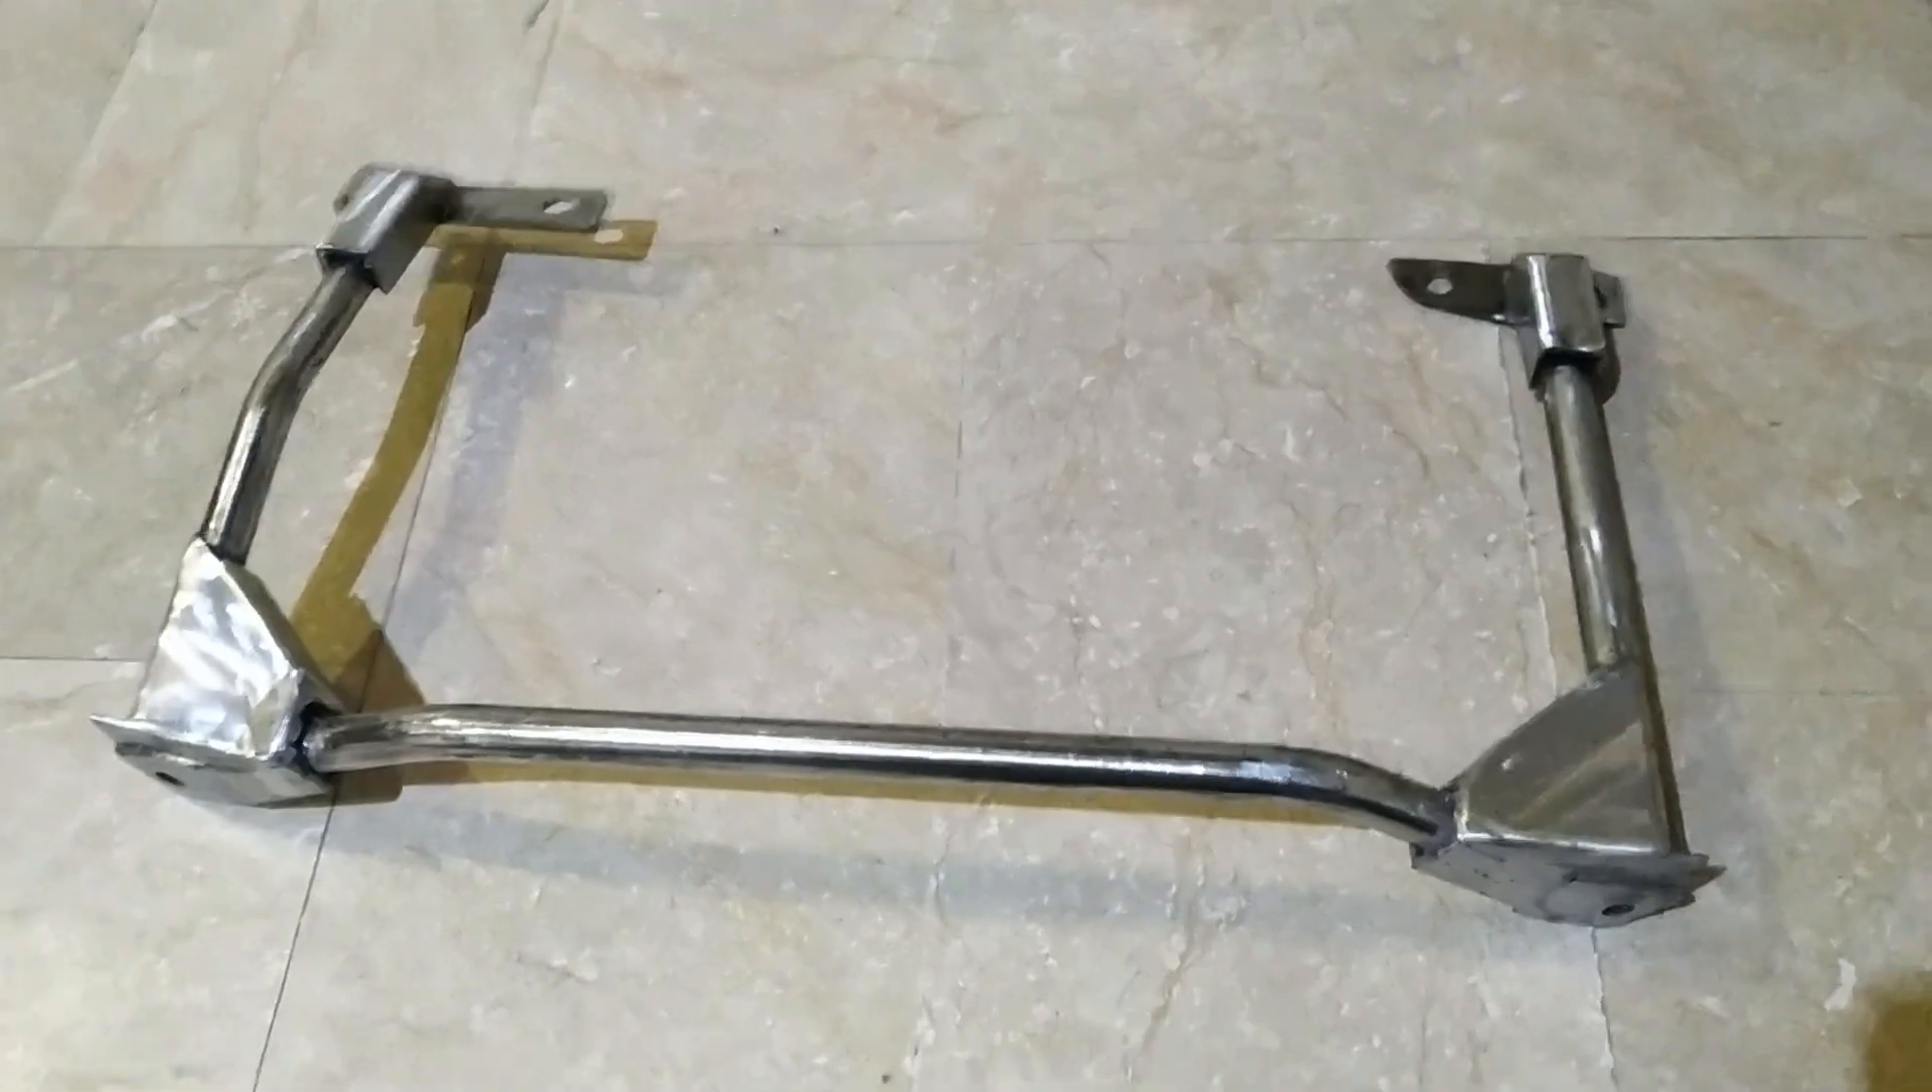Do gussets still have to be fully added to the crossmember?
No.